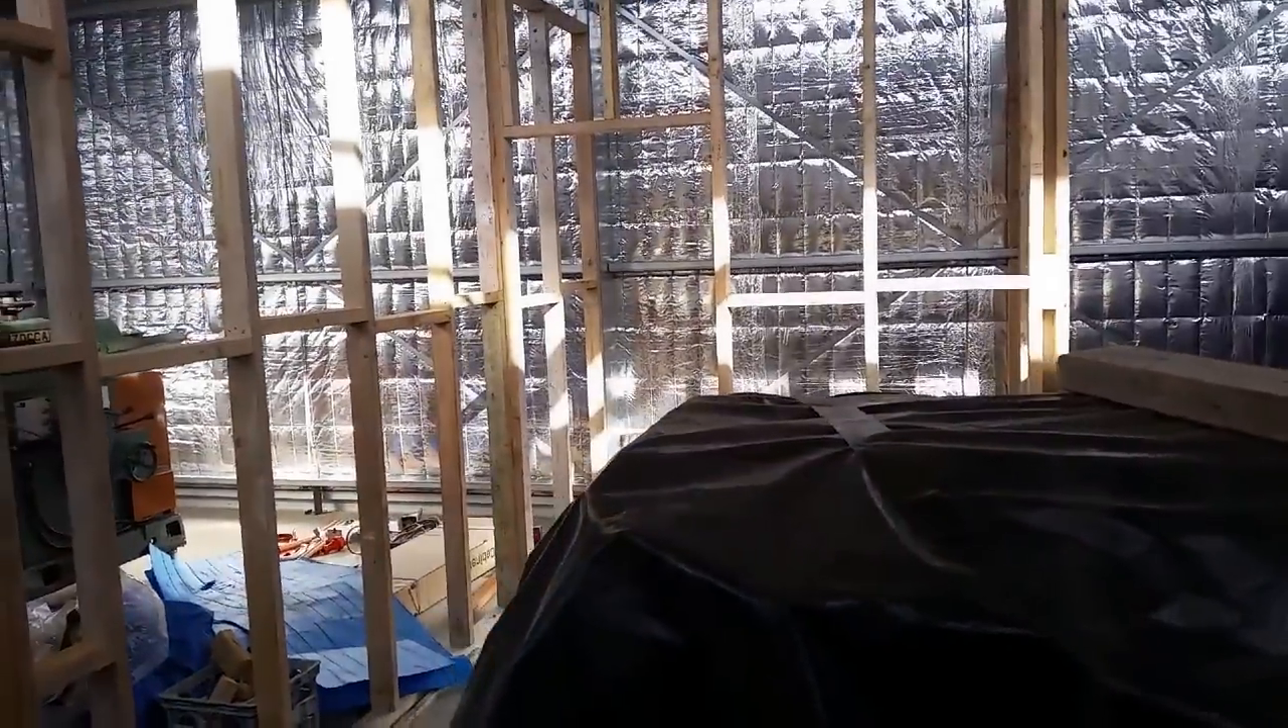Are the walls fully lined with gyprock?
No.